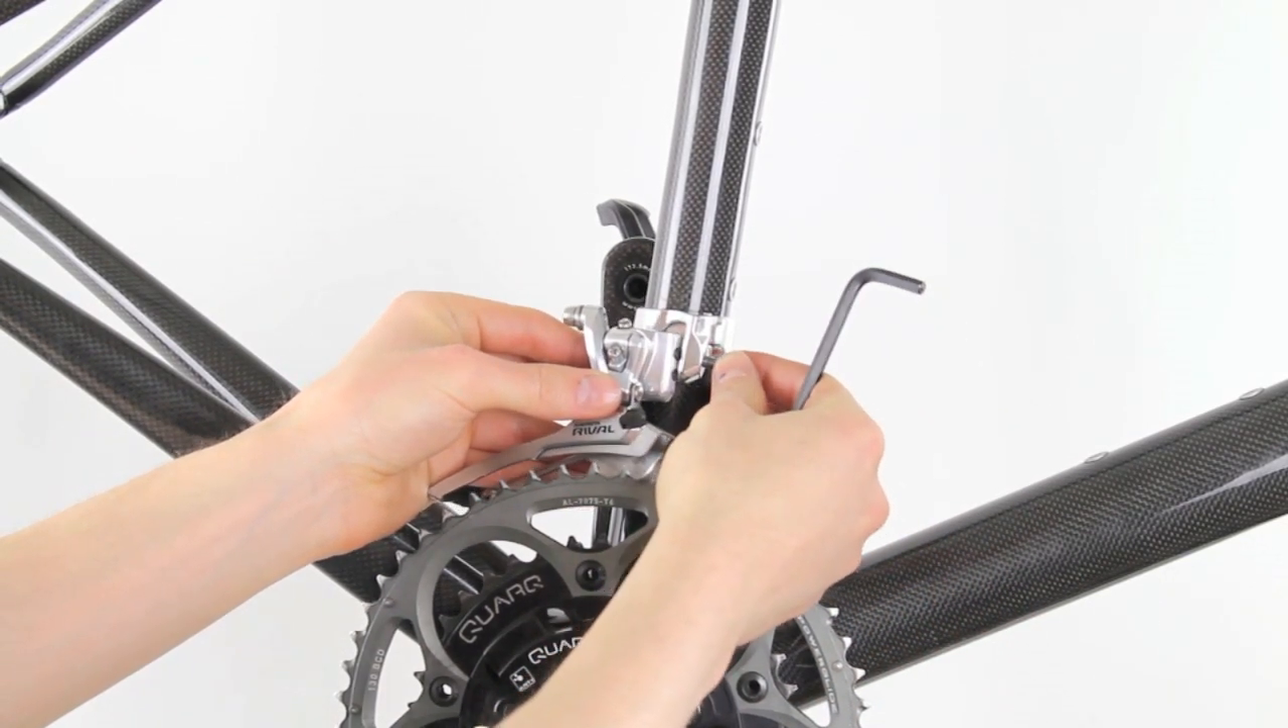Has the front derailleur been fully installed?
No.